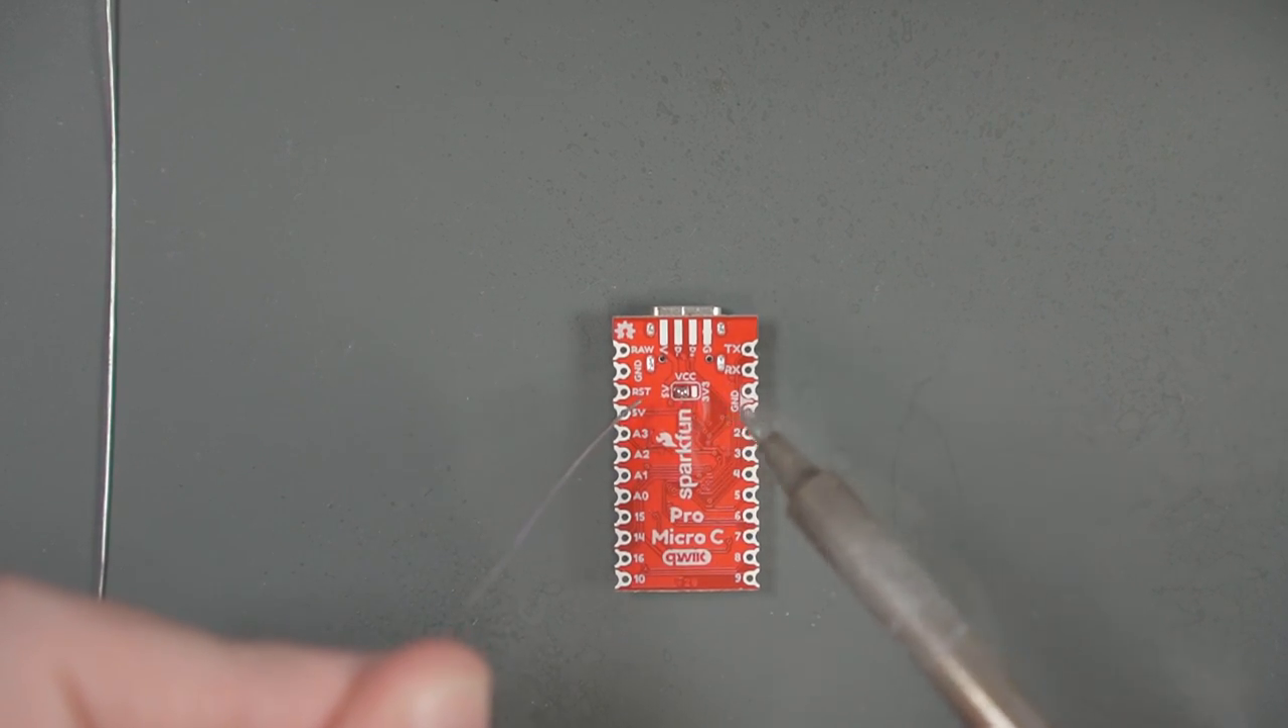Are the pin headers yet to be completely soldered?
Yes.